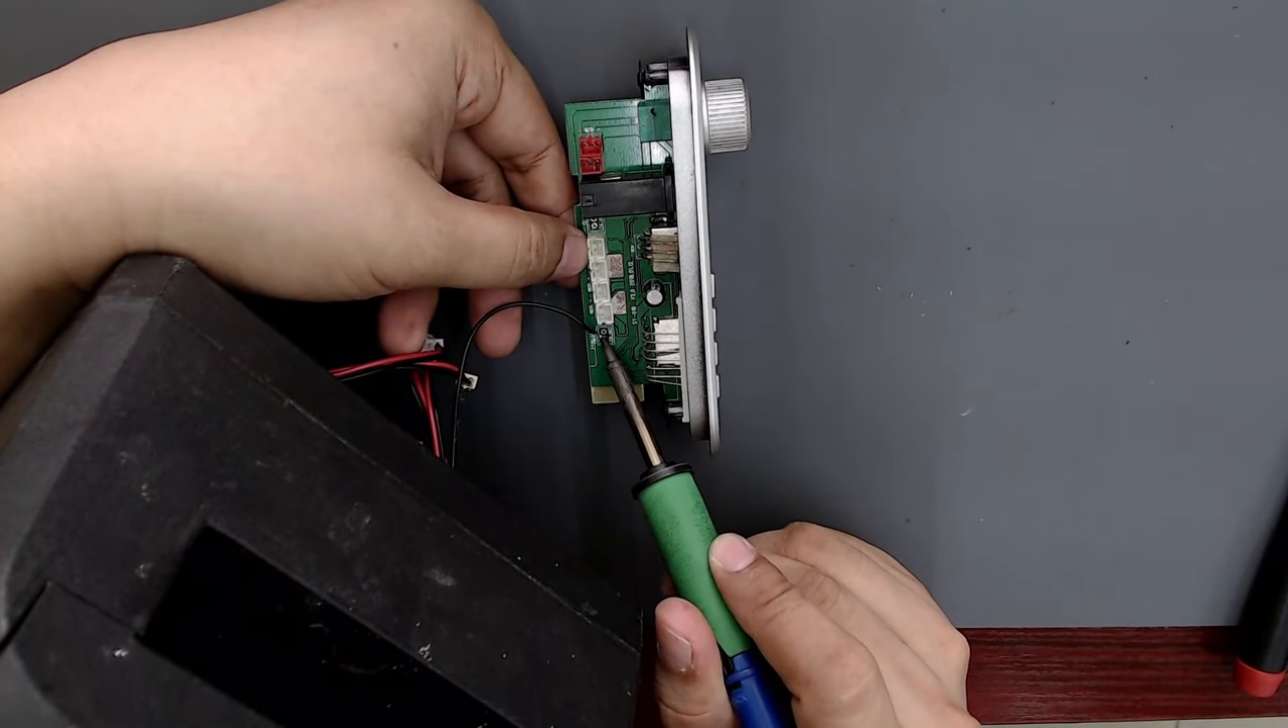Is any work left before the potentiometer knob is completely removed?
Yes.